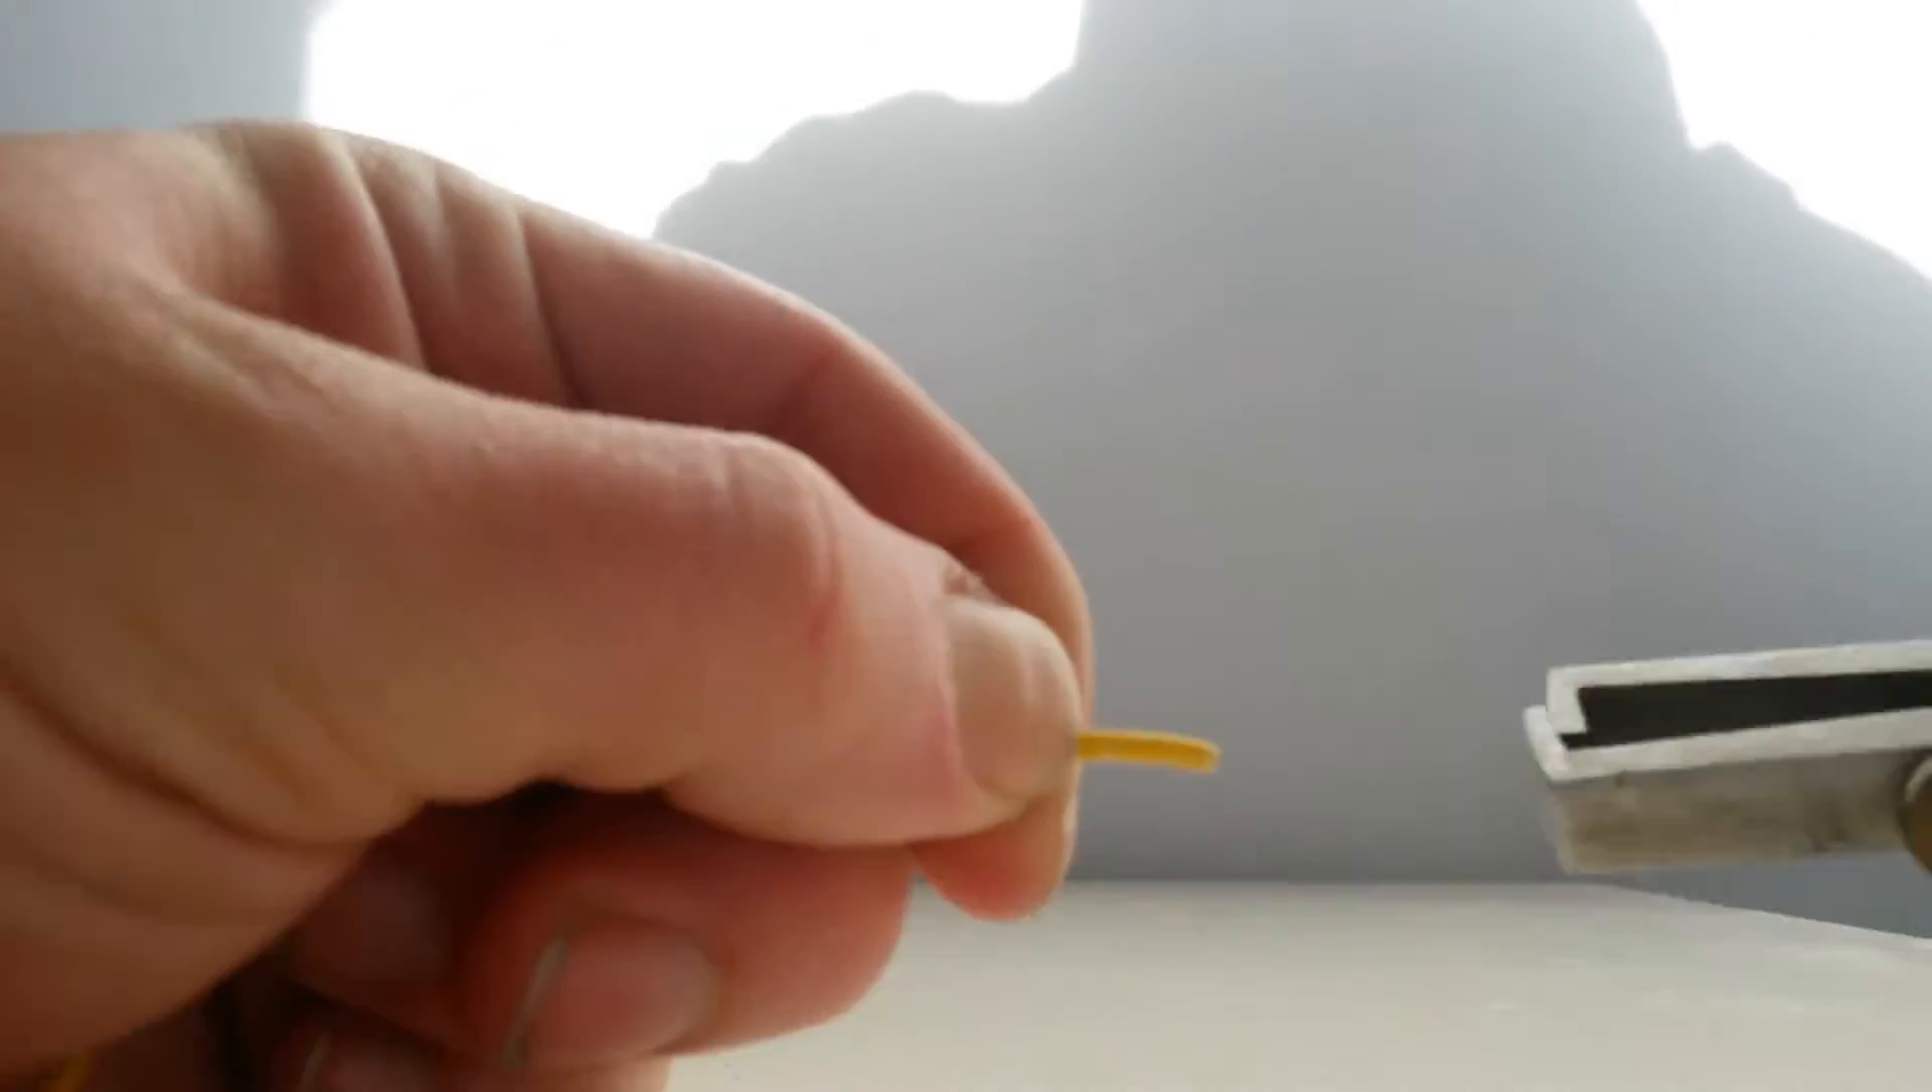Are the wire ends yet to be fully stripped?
Yes.